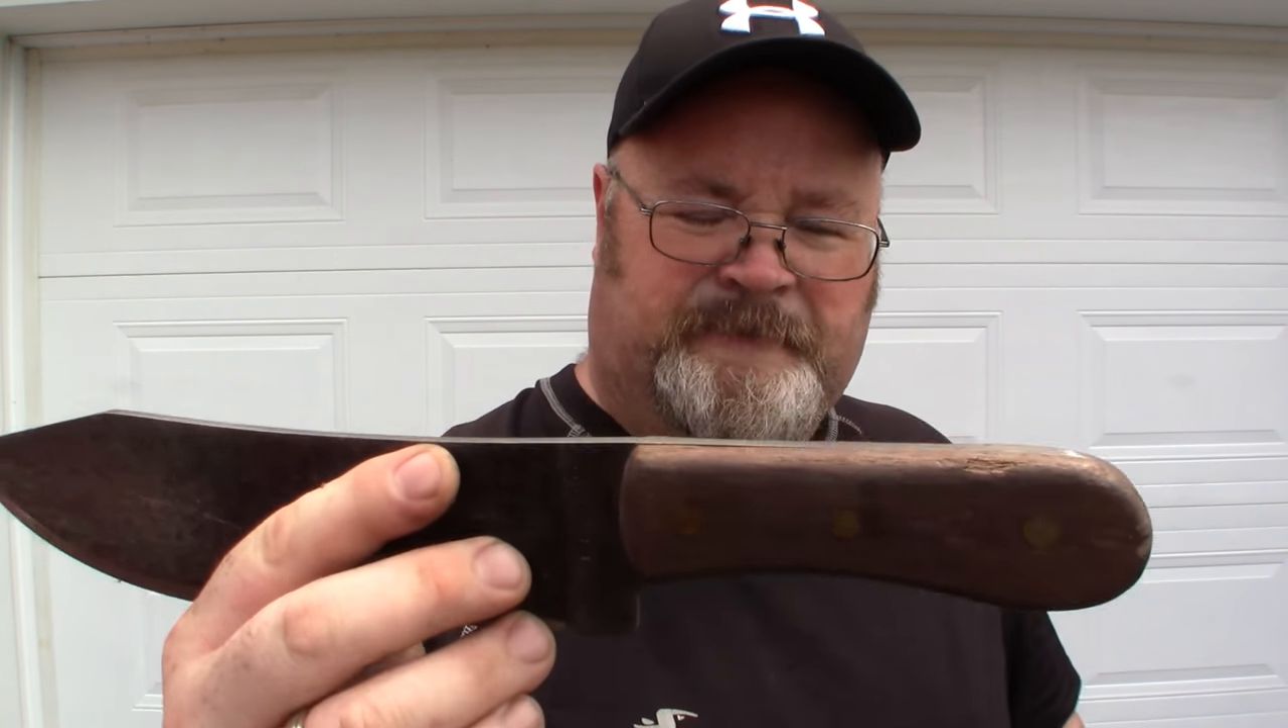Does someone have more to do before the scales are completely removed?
Yes.